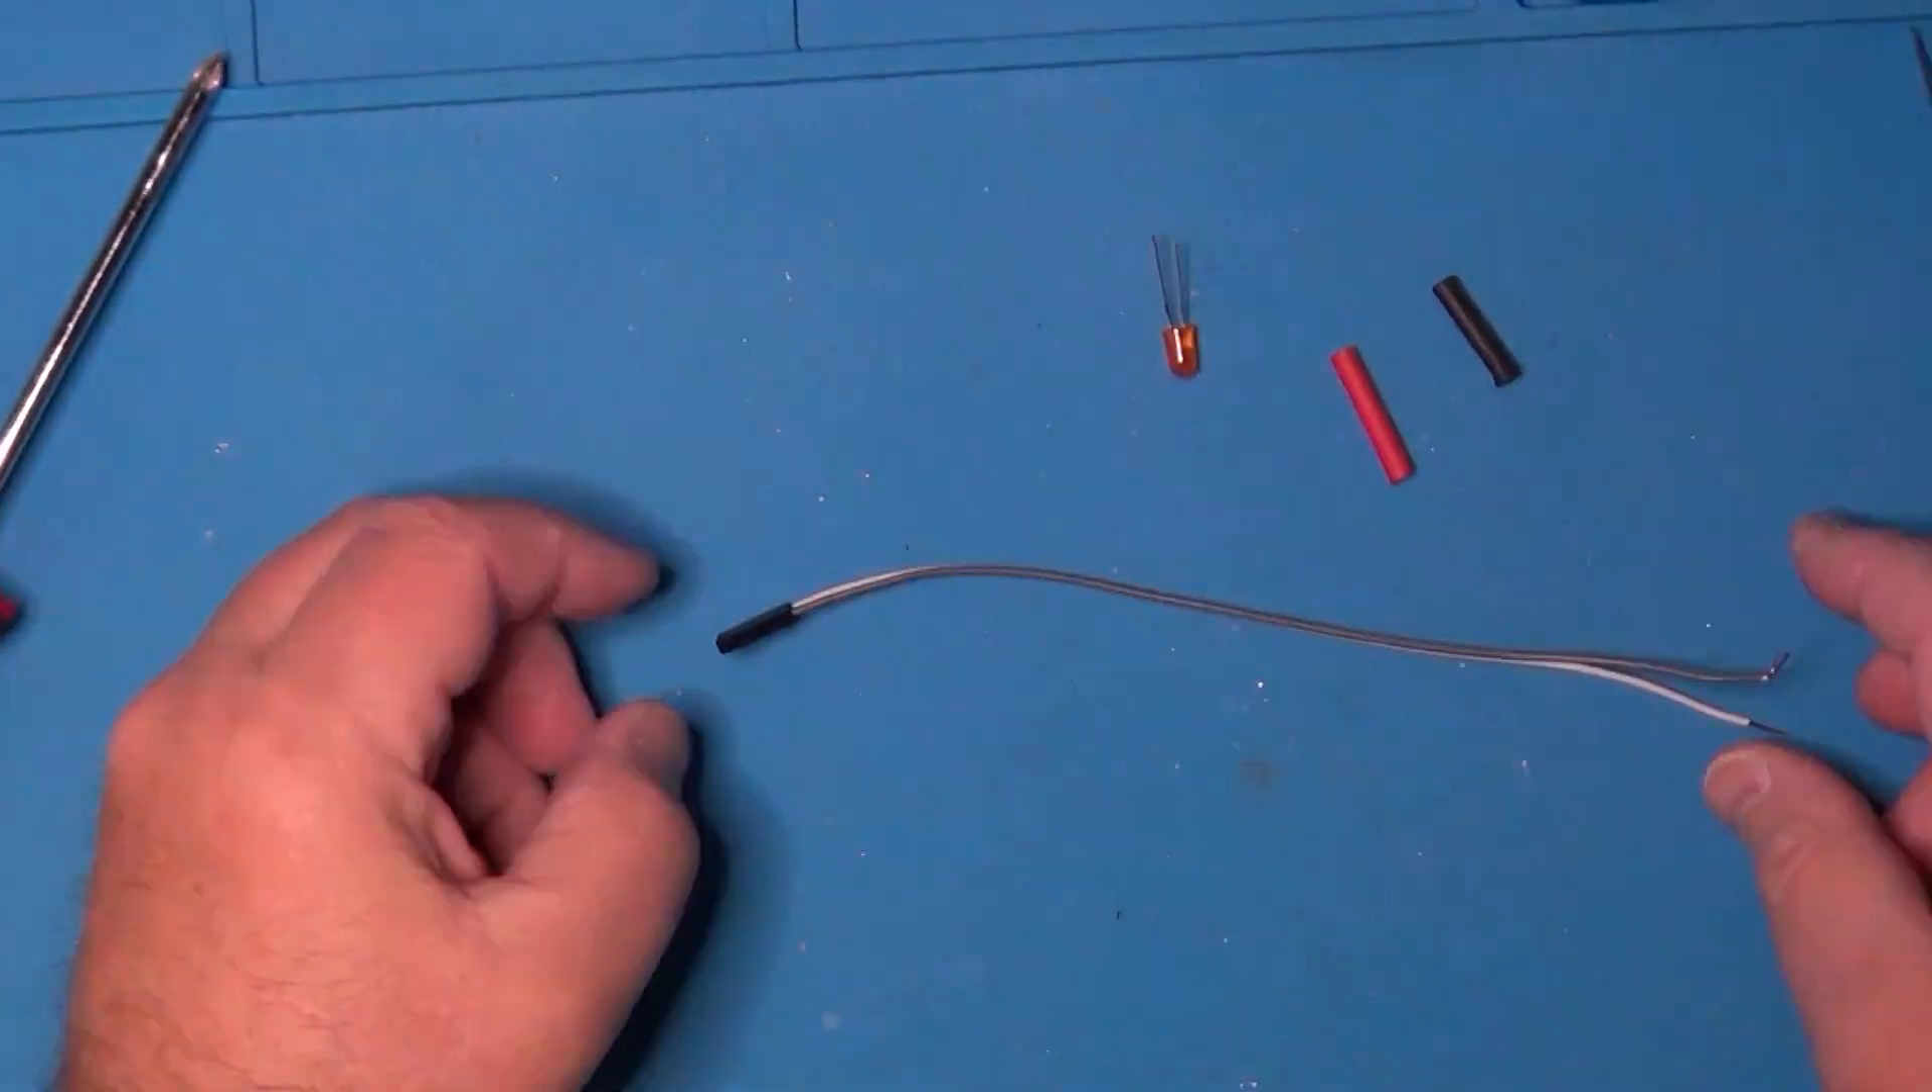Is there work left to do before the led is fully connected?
Yes.